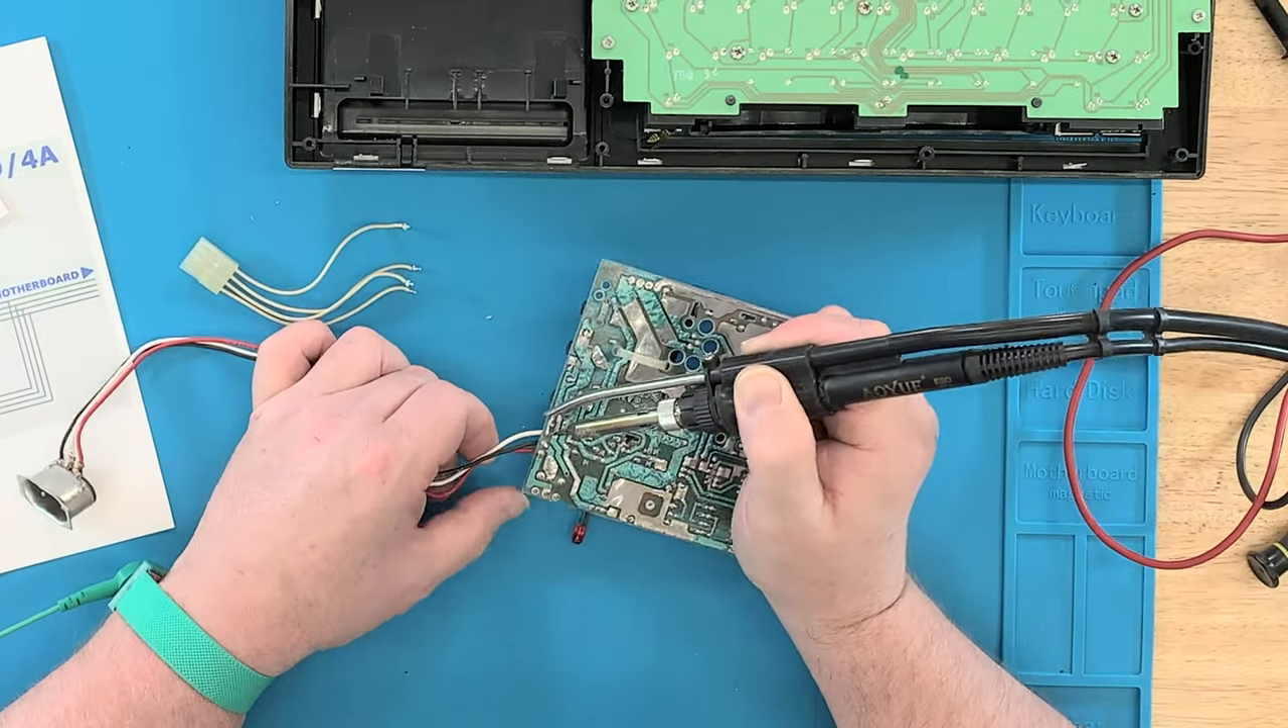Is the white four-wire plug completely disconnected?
Yes.